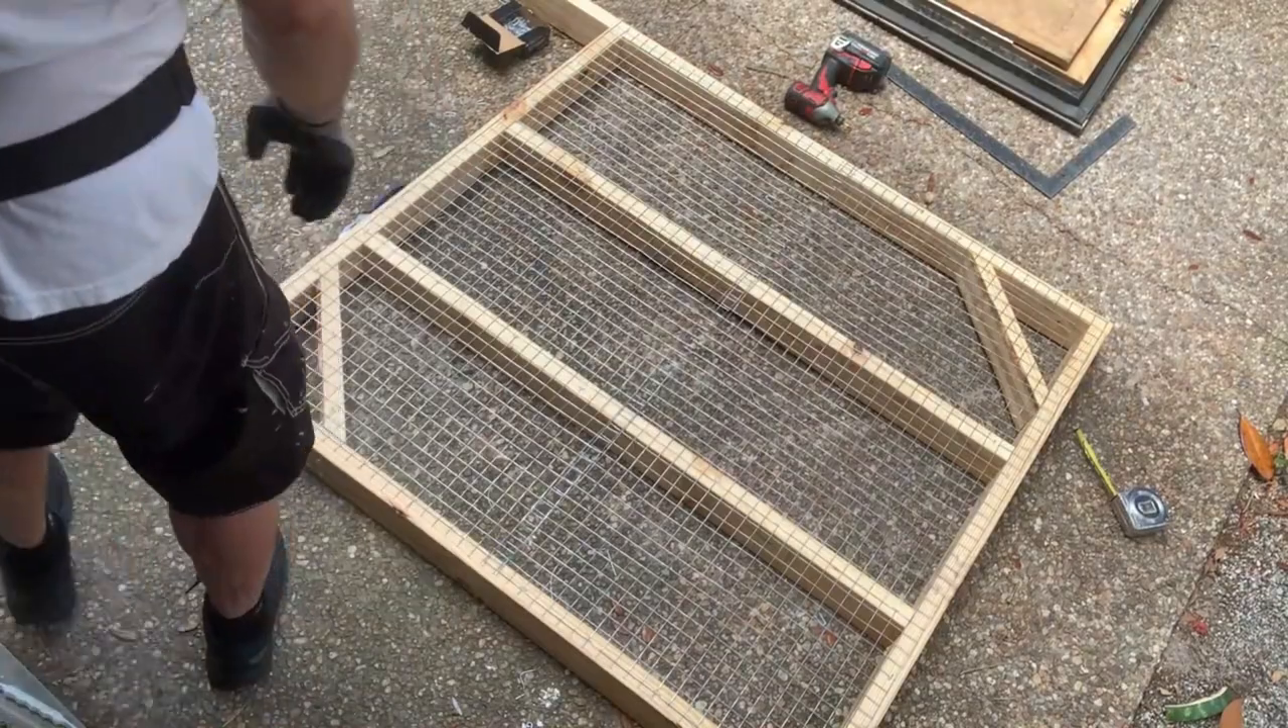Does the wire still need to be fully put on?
No.